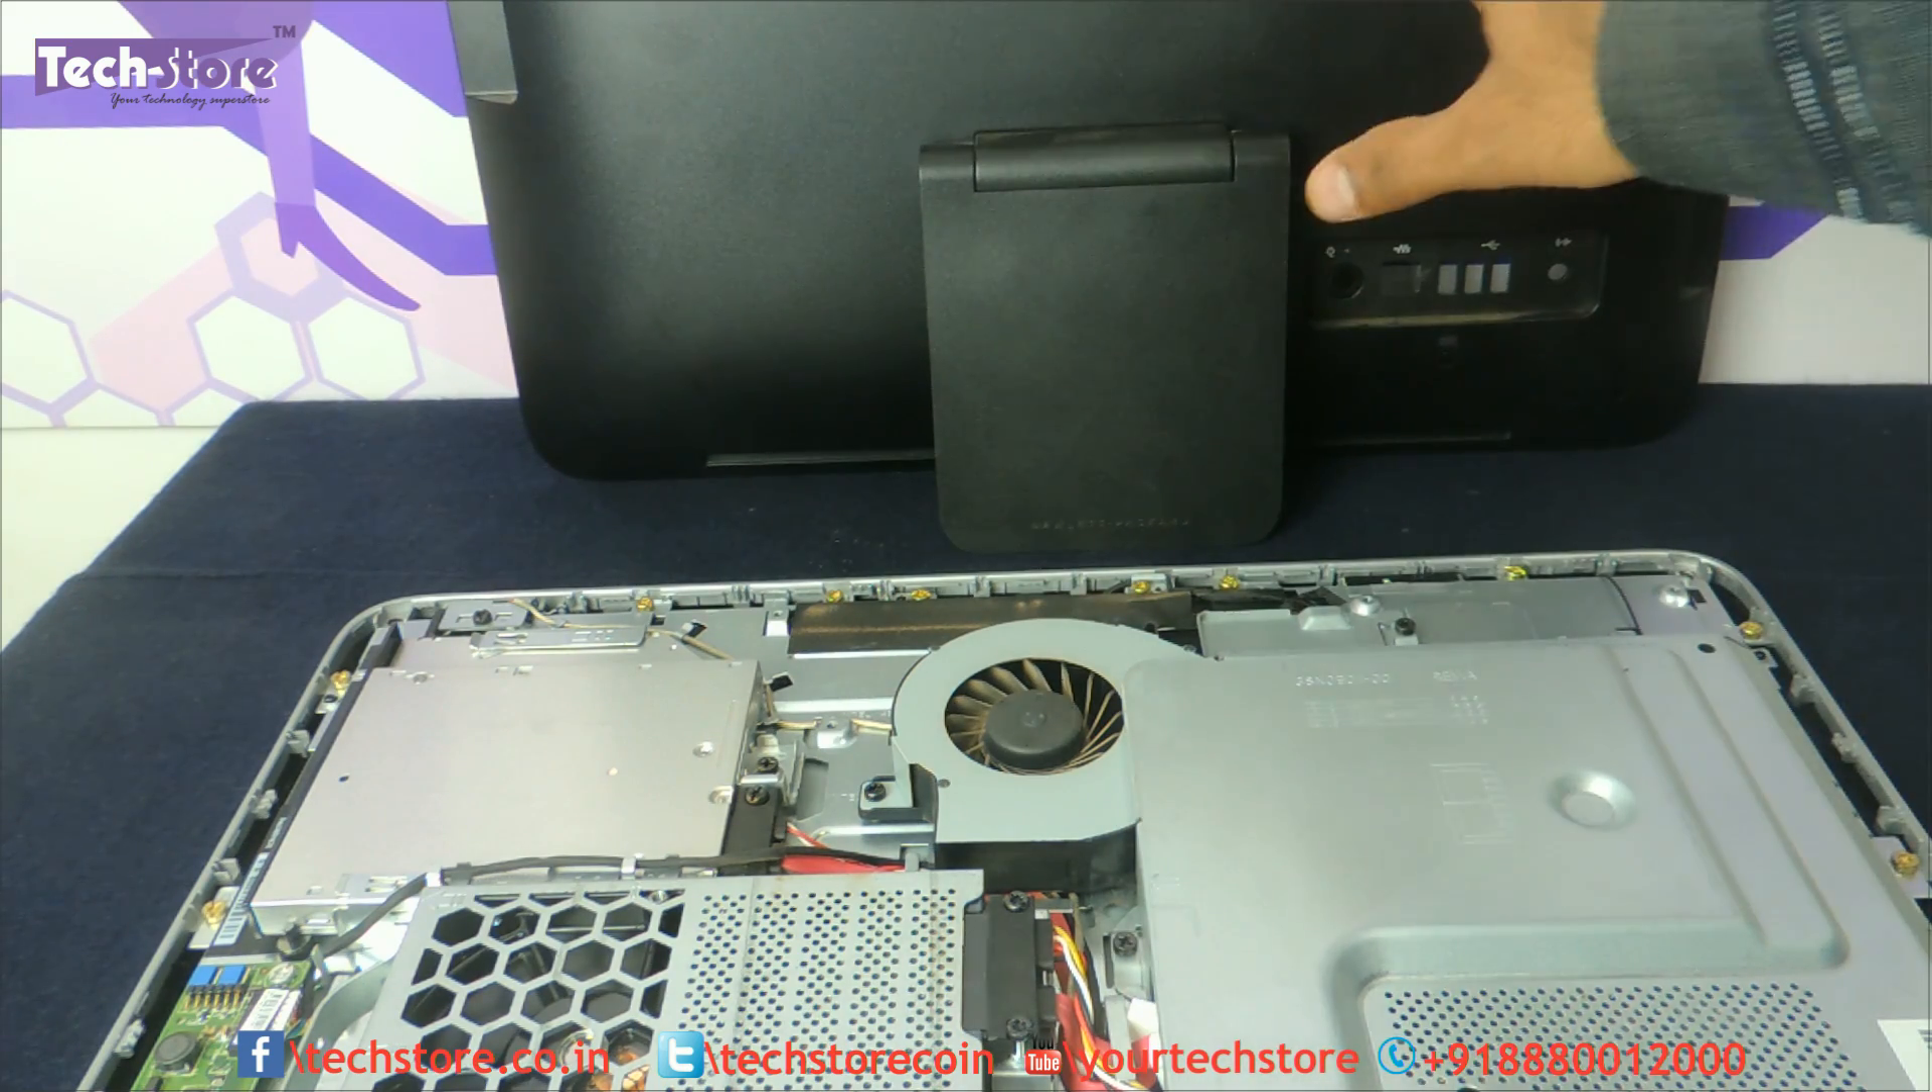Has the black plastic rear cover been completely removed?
Yes.